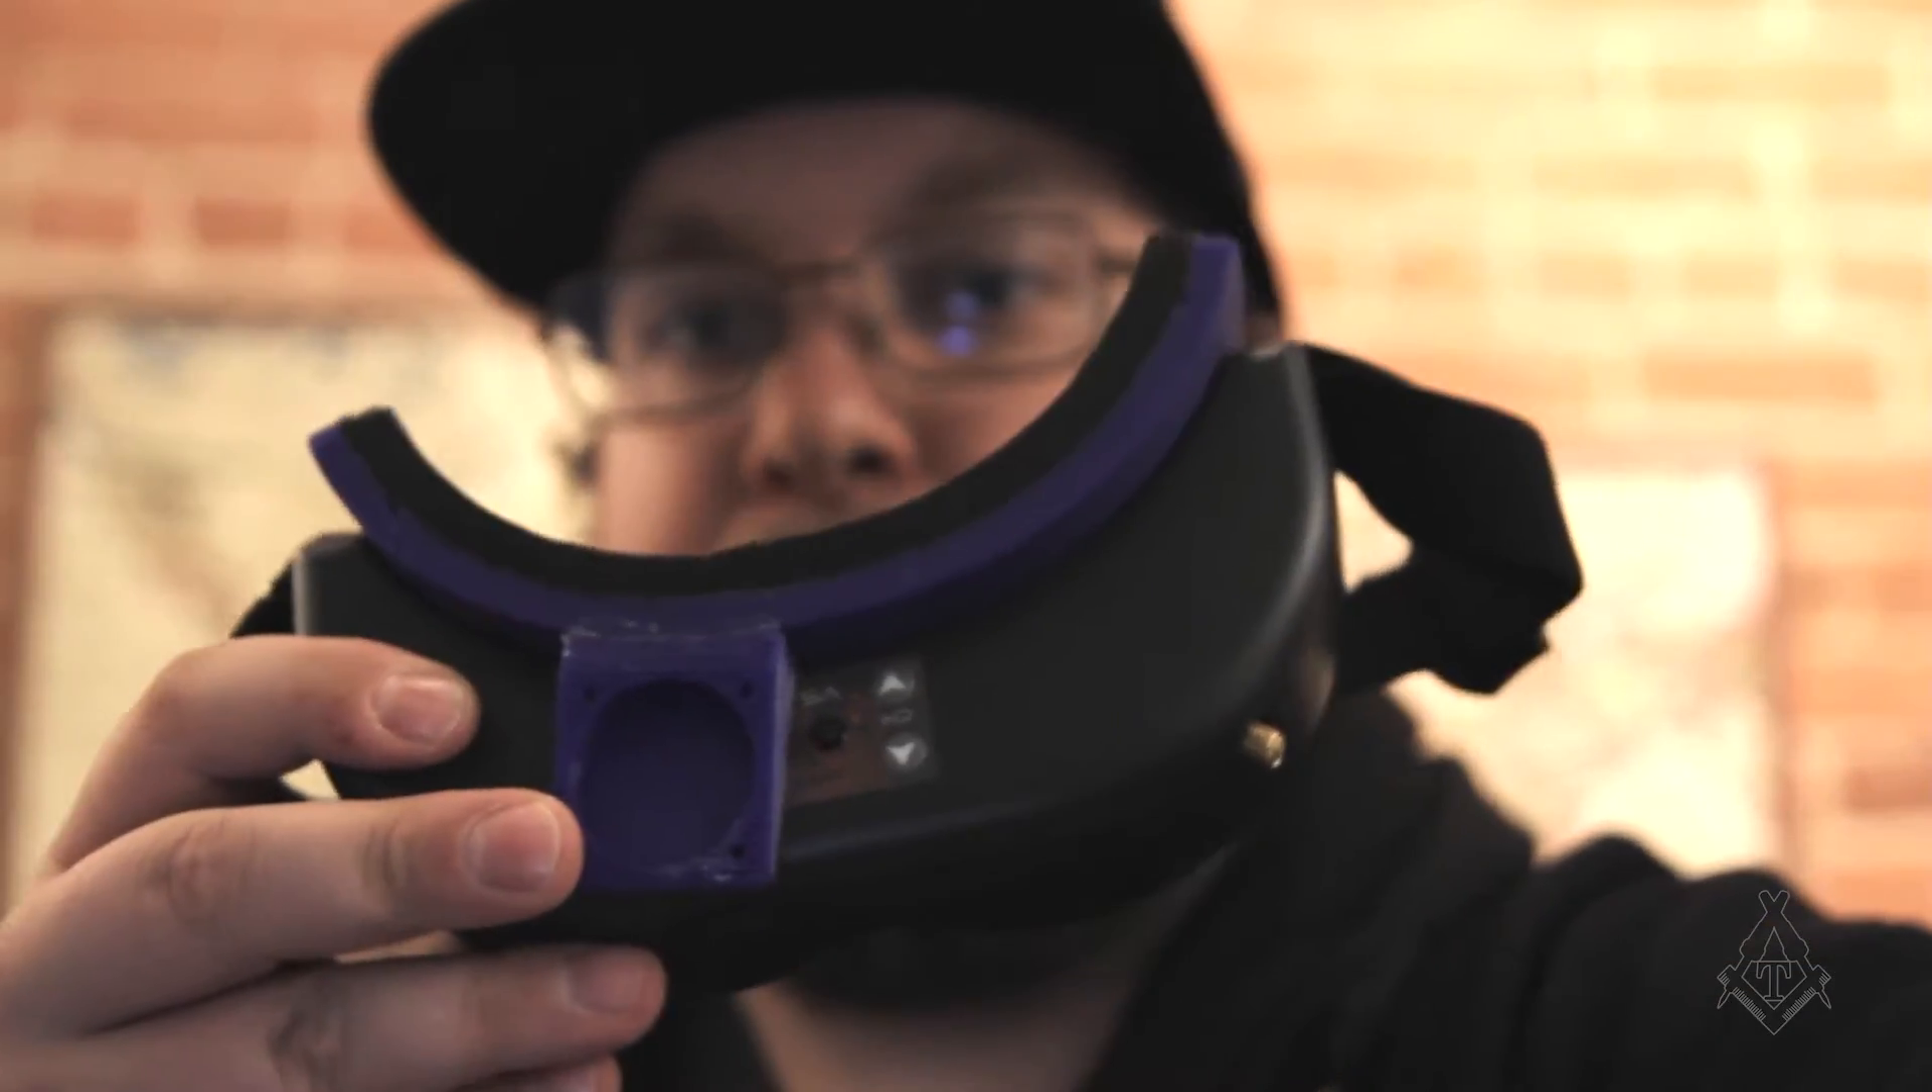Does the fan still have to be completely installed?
Yes.